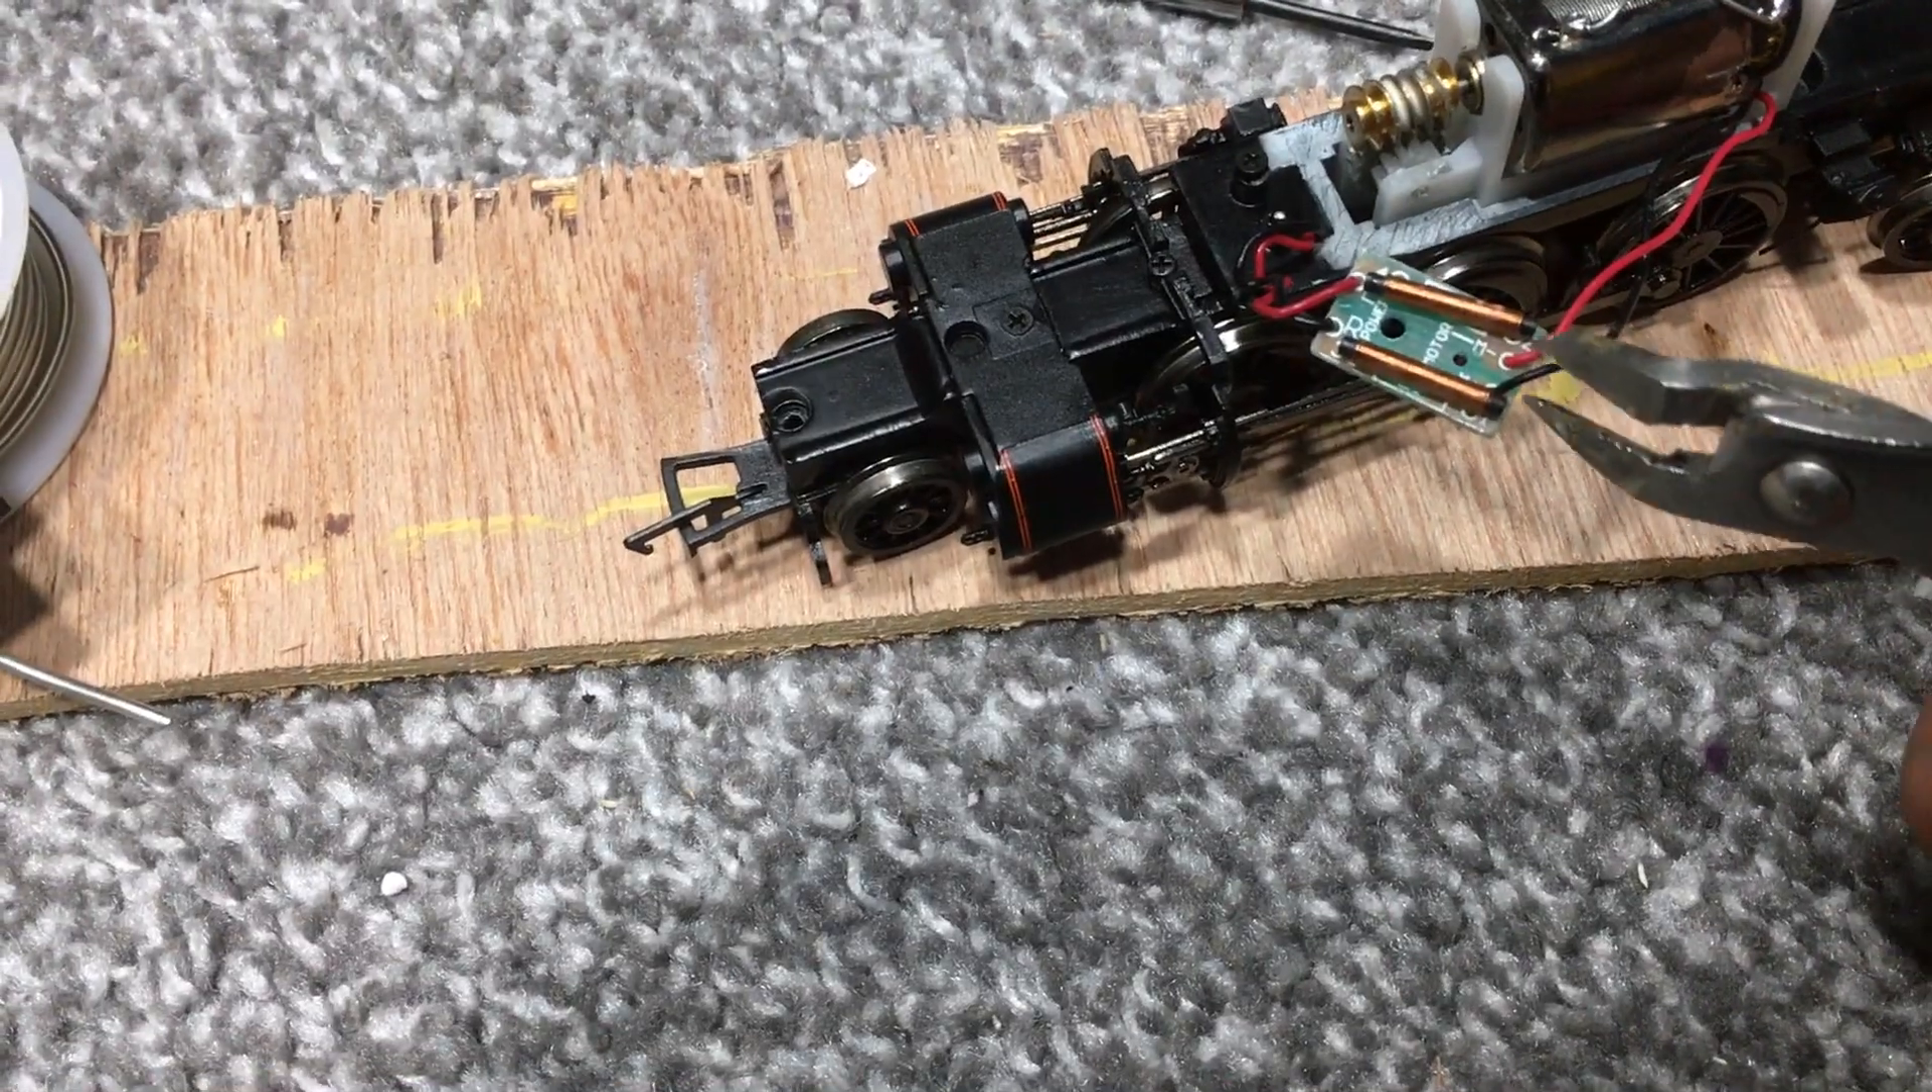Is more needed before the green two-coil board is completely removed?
Yes.